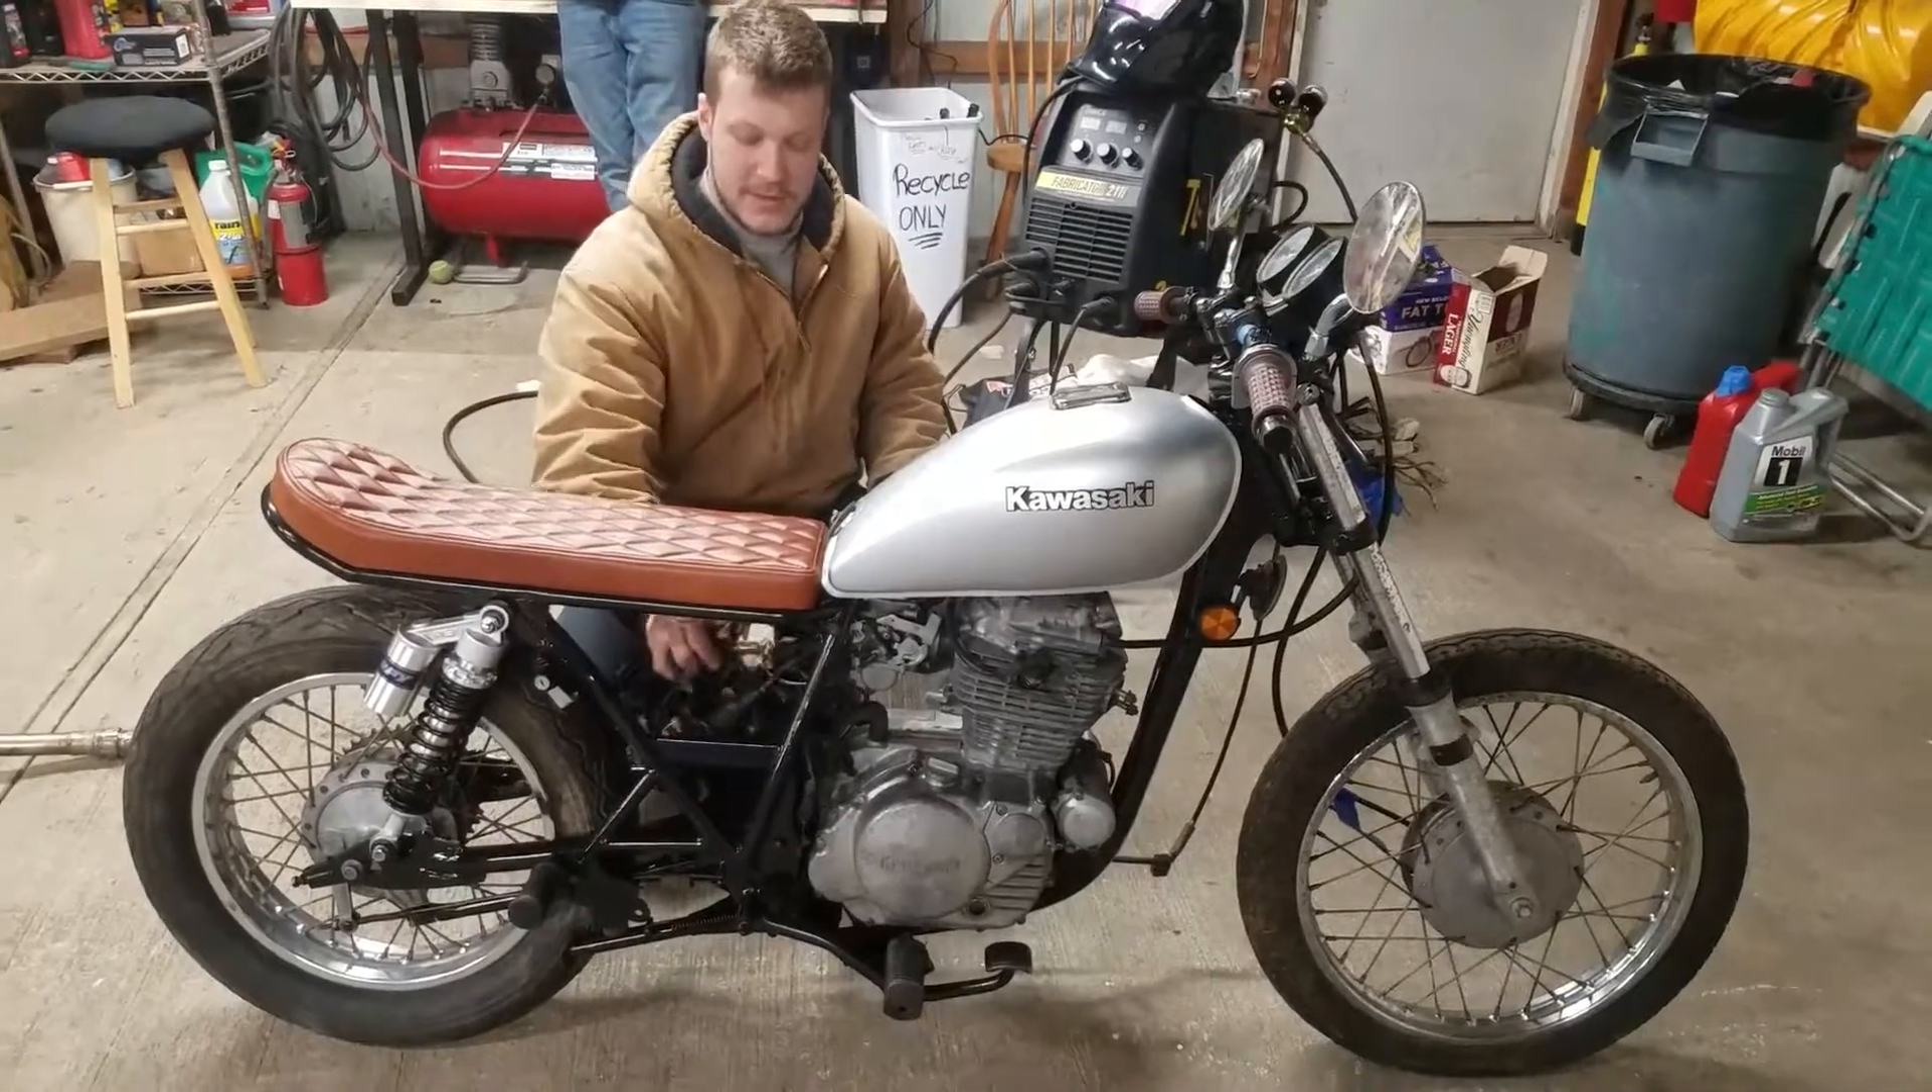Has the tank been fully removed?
No.